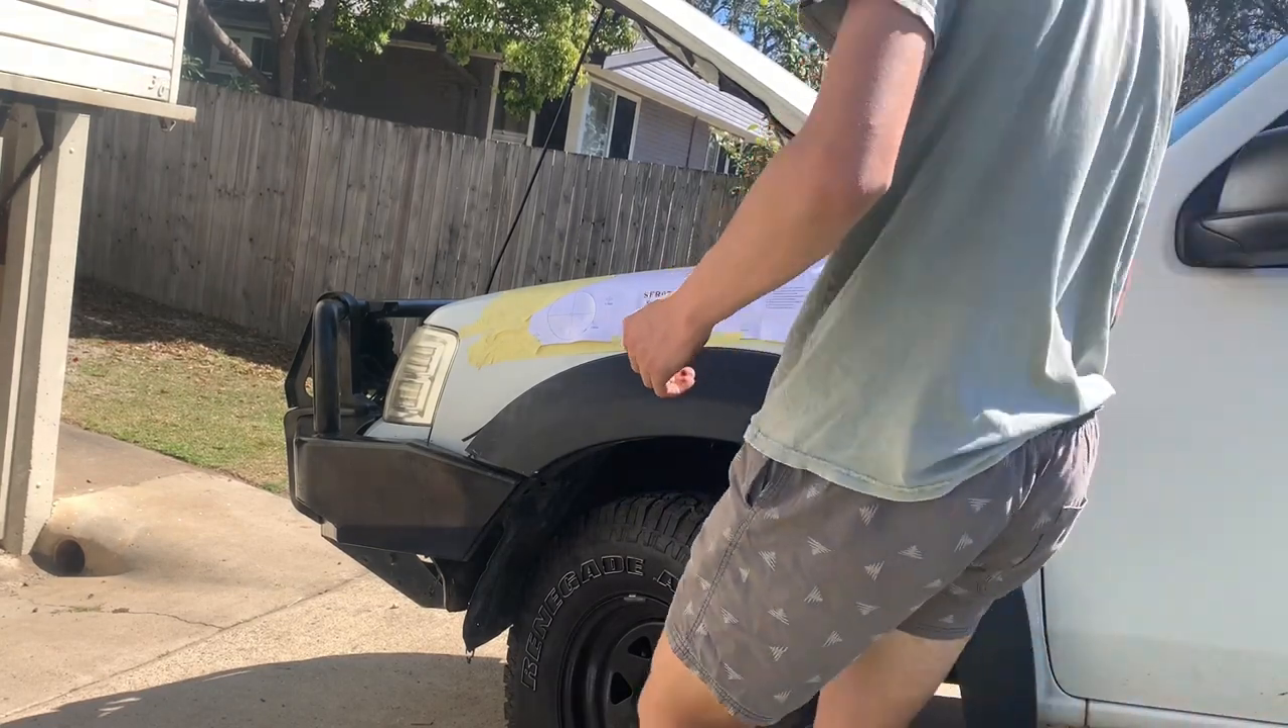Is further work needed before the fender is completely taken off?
Yes.